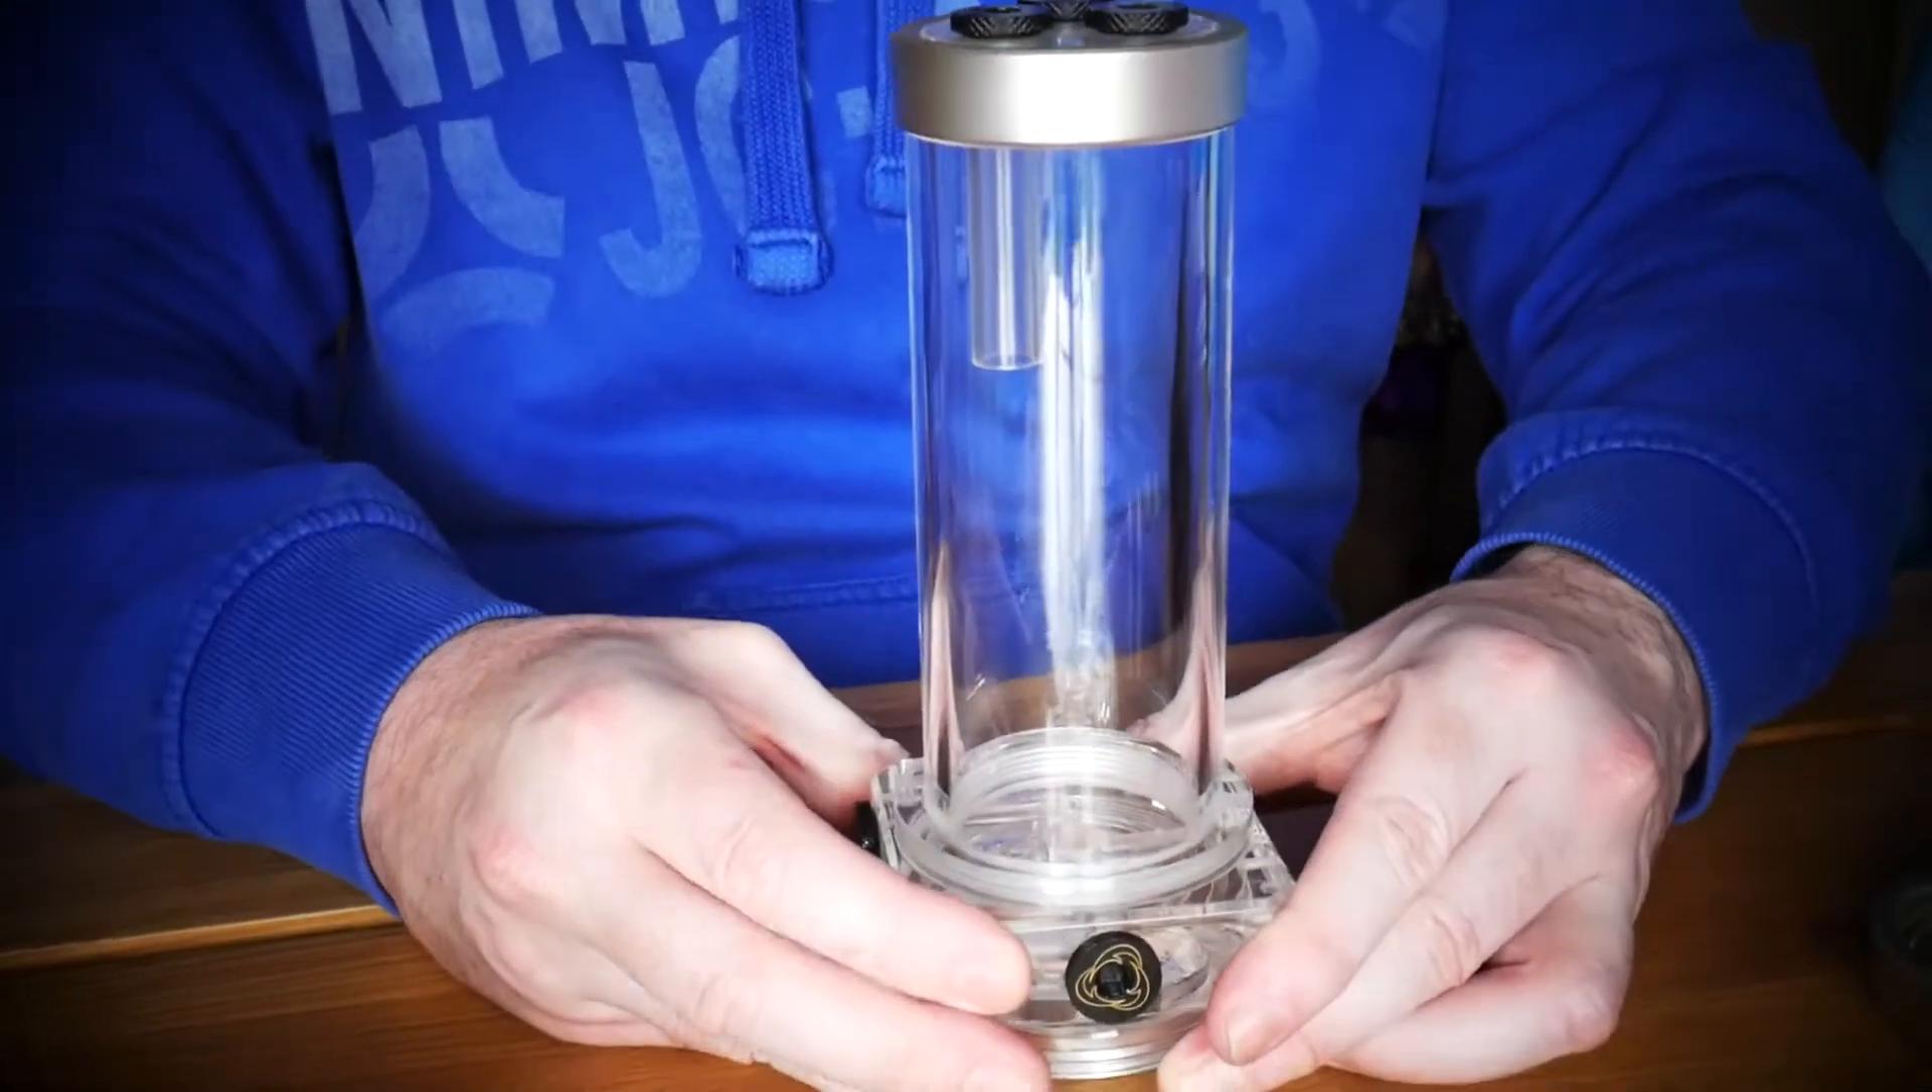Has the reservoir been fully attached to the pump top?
Yes.